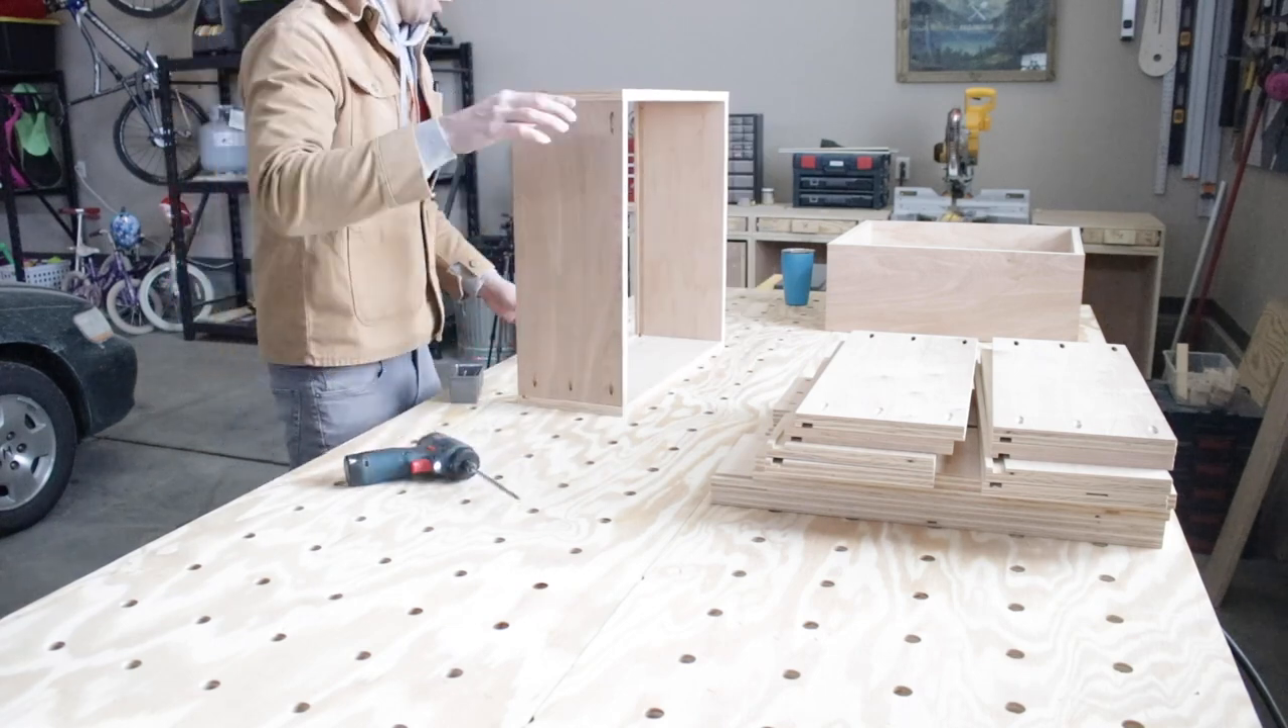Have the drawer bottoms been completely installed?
No.